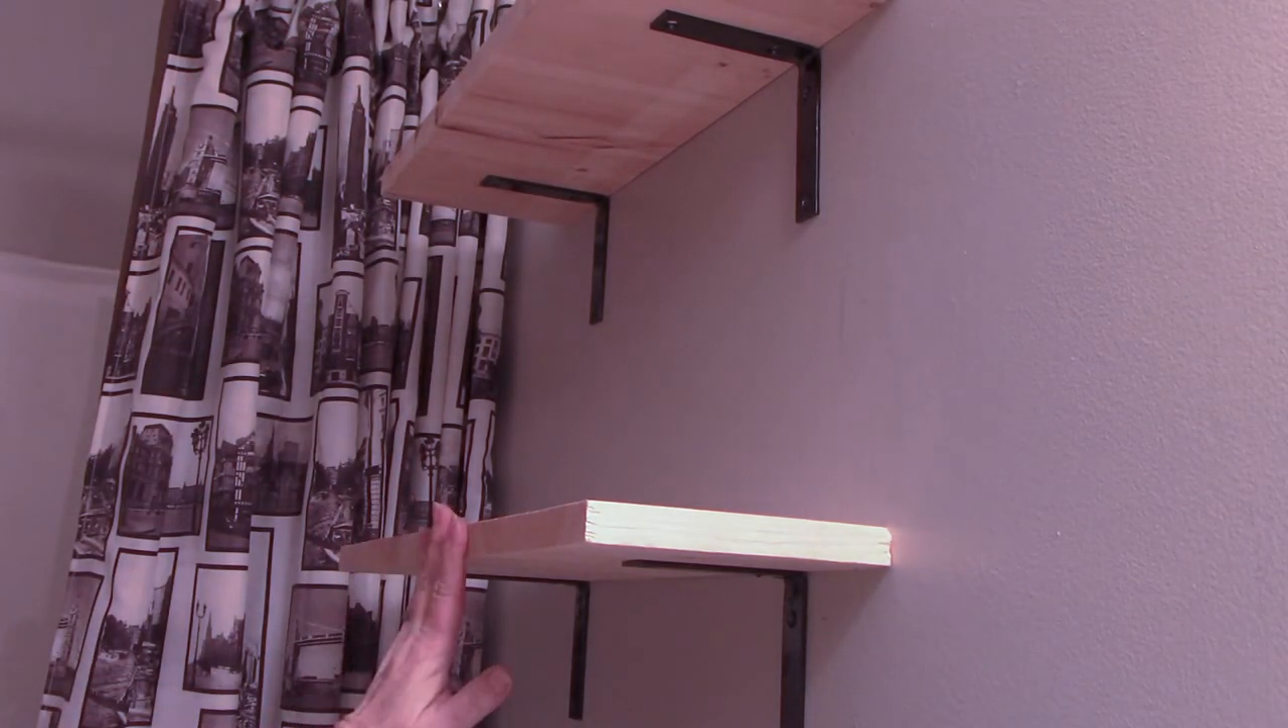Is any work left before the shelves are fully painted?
Yes.